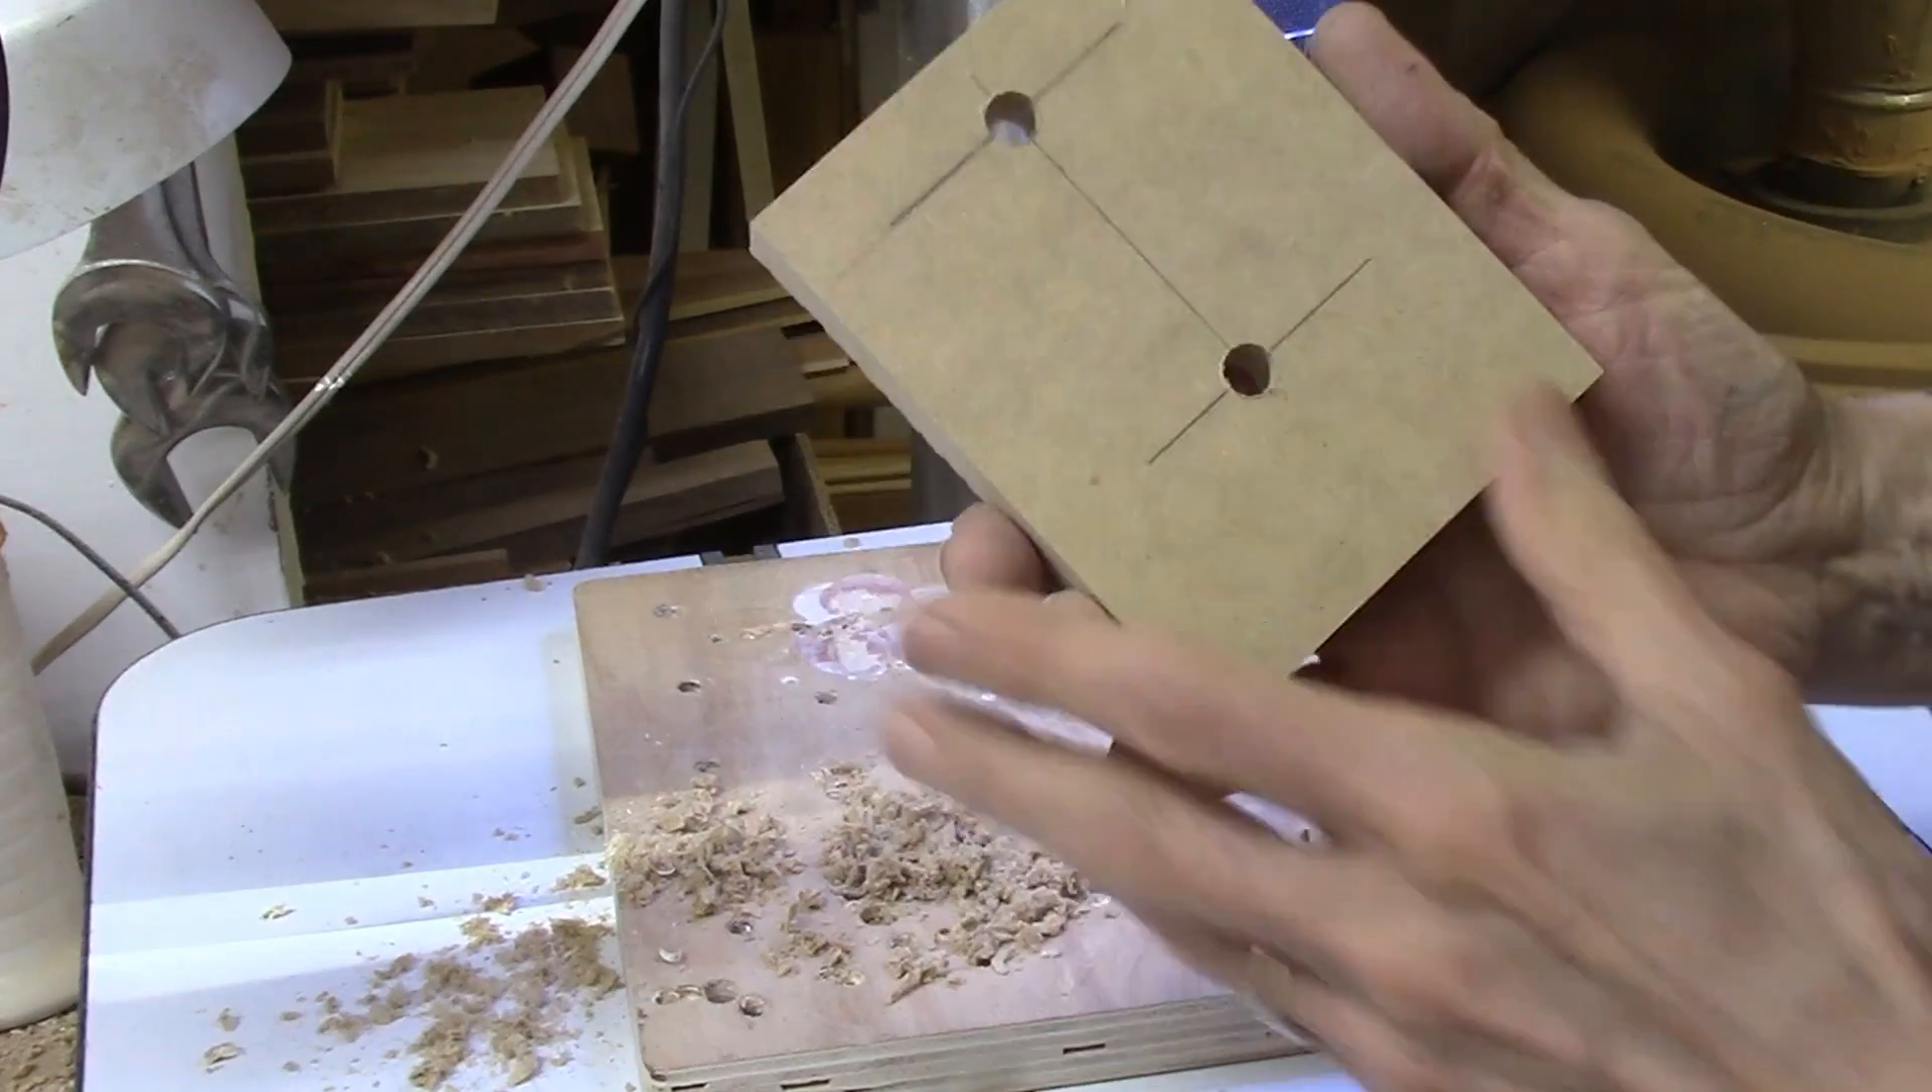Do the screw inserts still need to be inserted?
Yes.